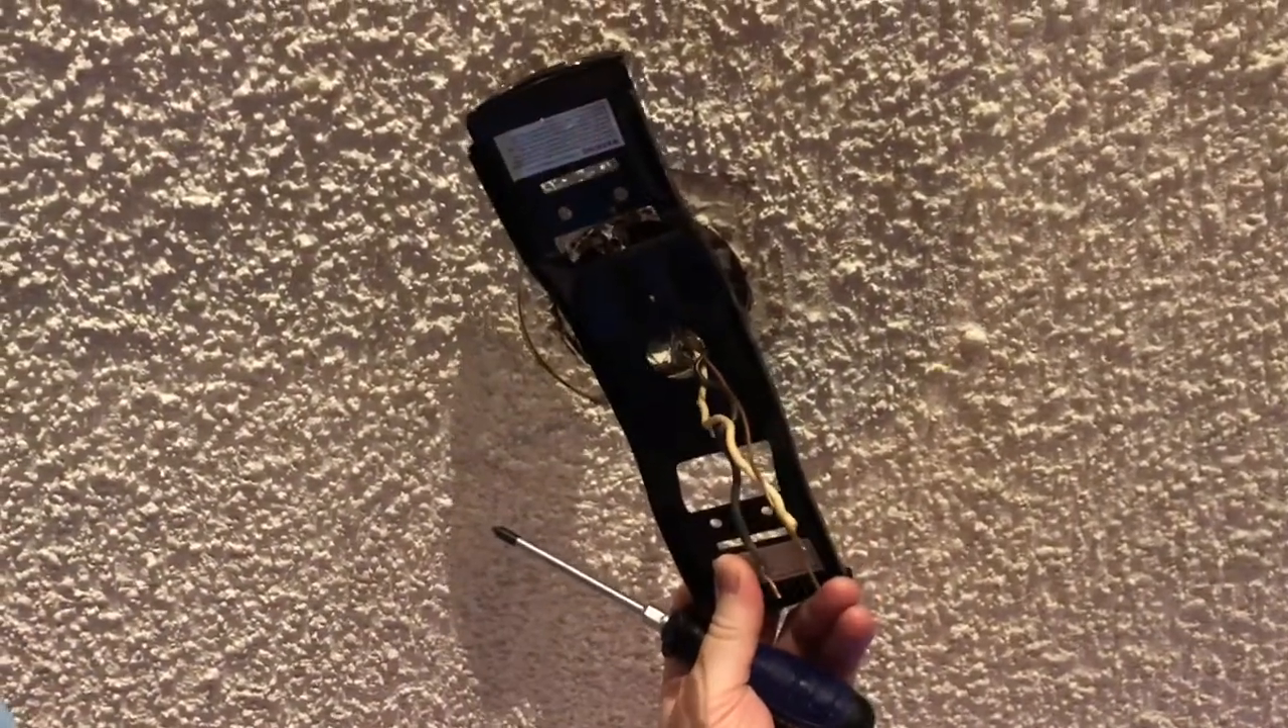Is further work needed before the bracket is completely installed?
Yes.